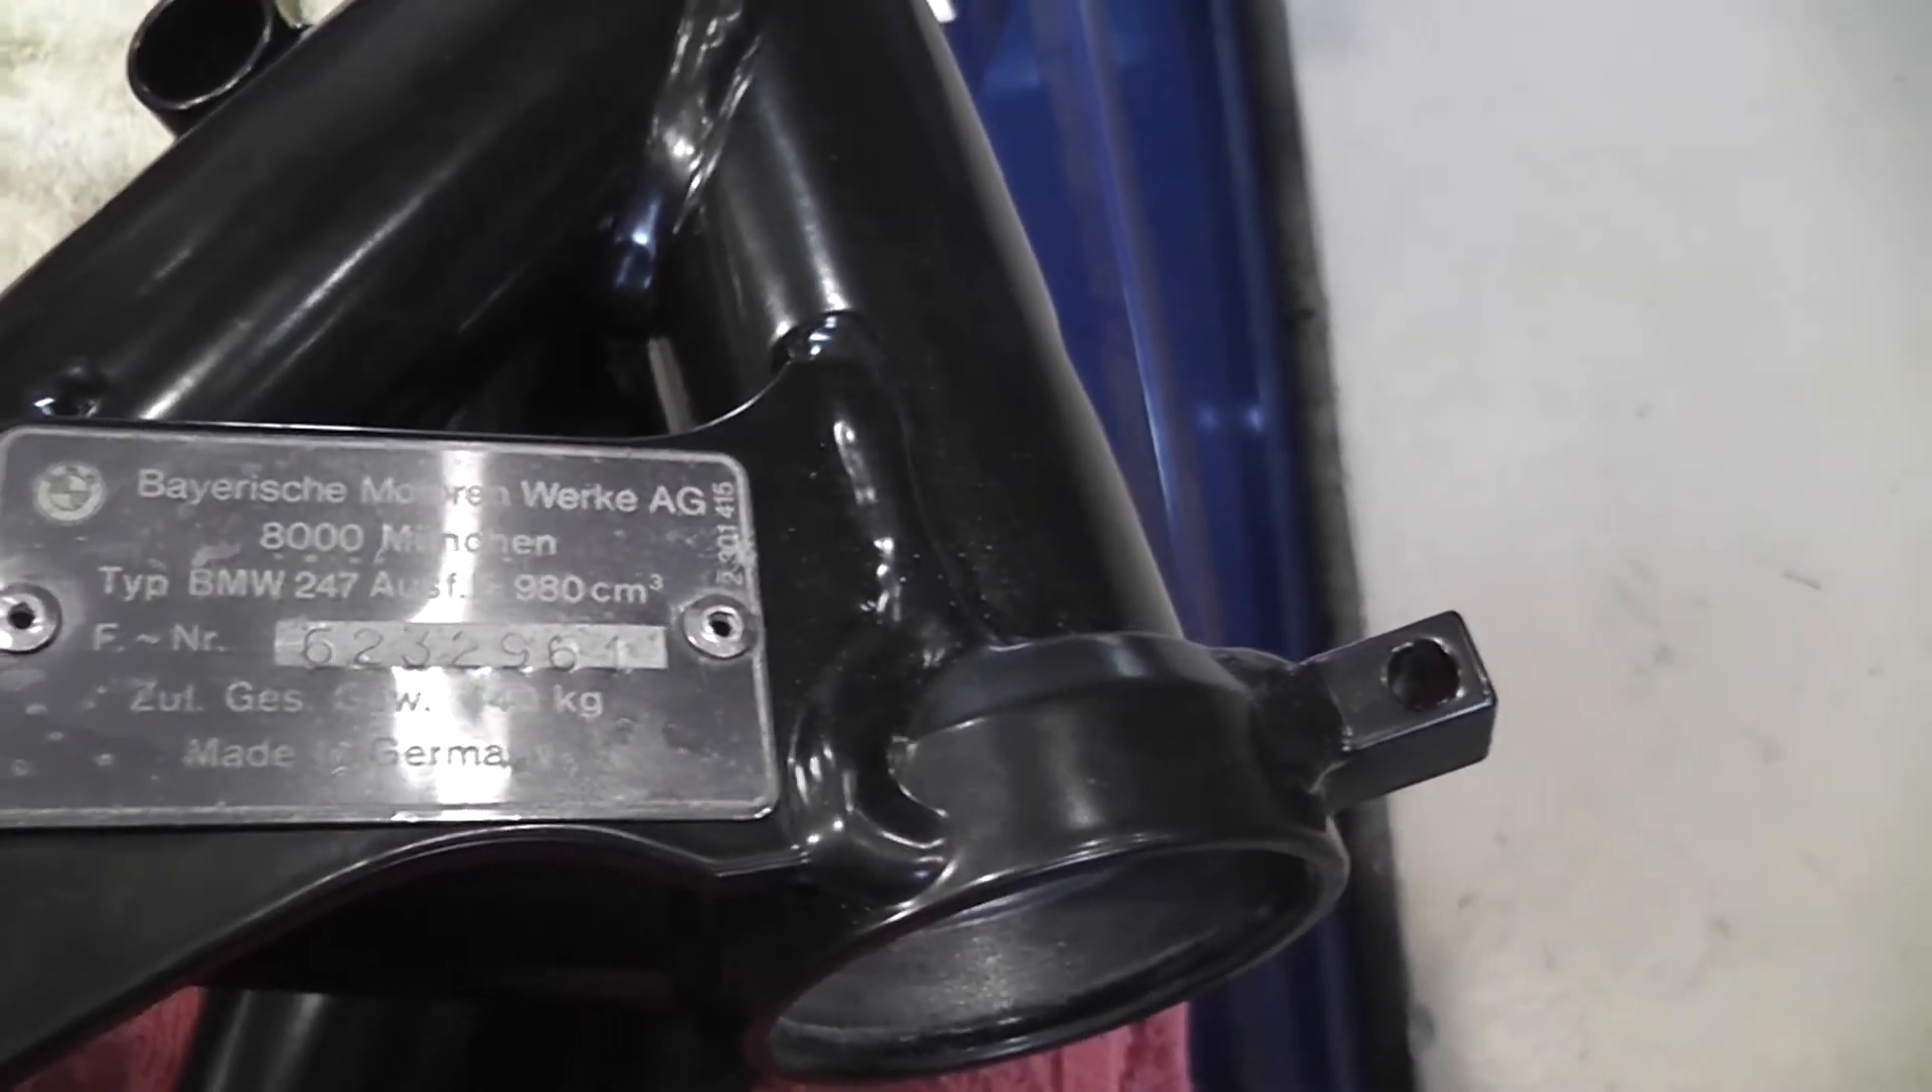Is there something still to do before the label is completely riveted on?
No.